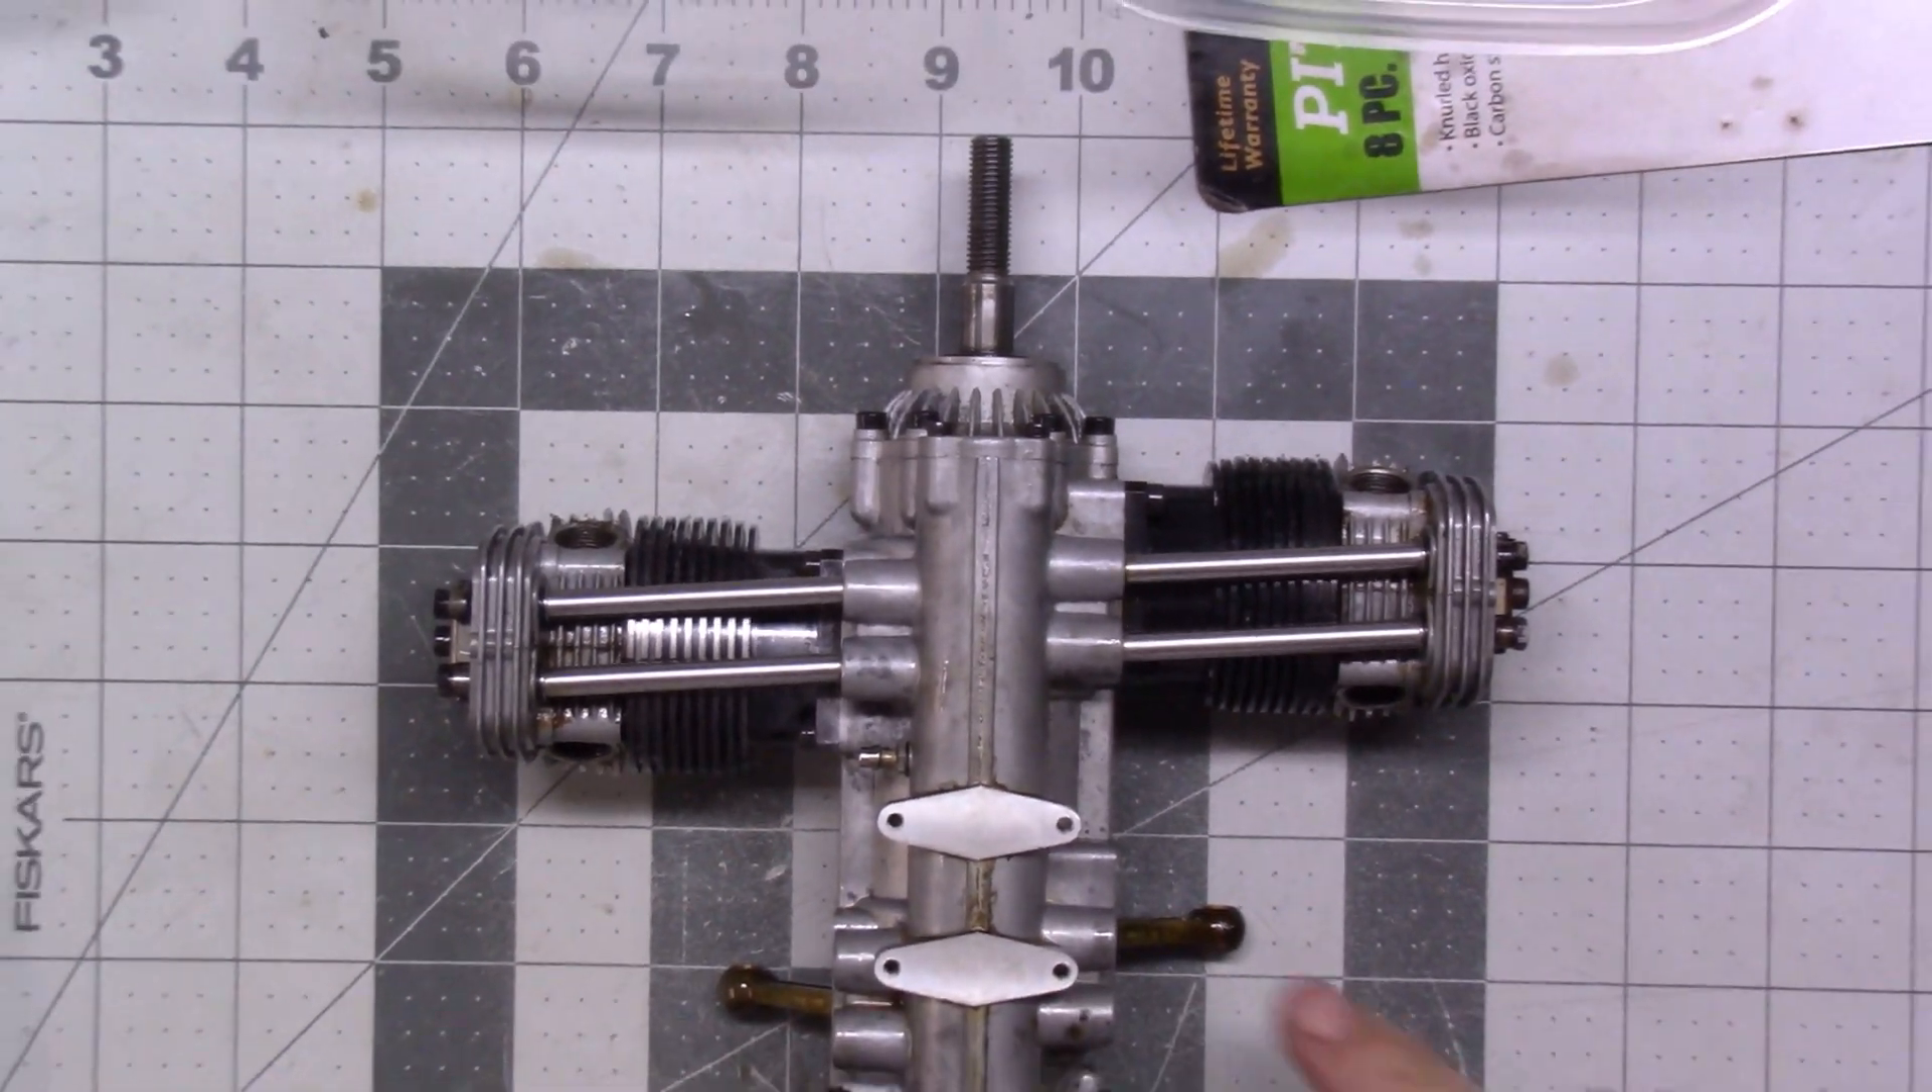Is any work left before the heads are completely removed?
Yes.